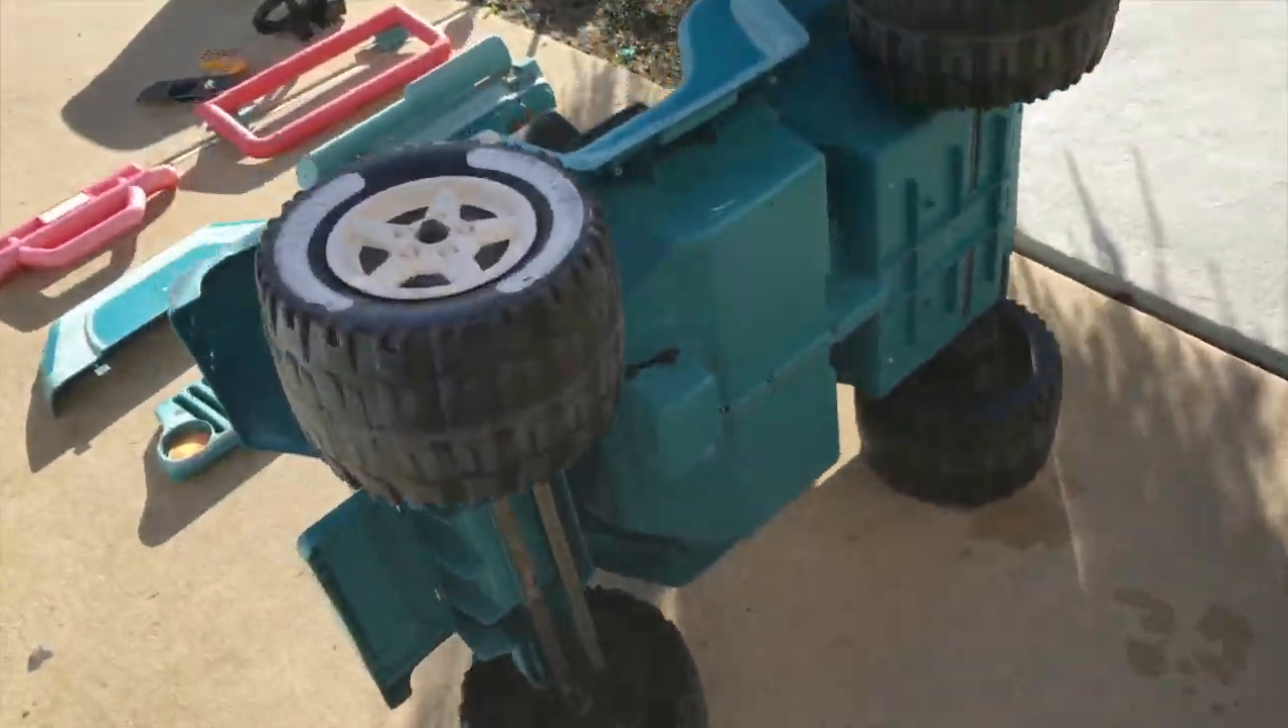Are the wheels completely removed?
No.